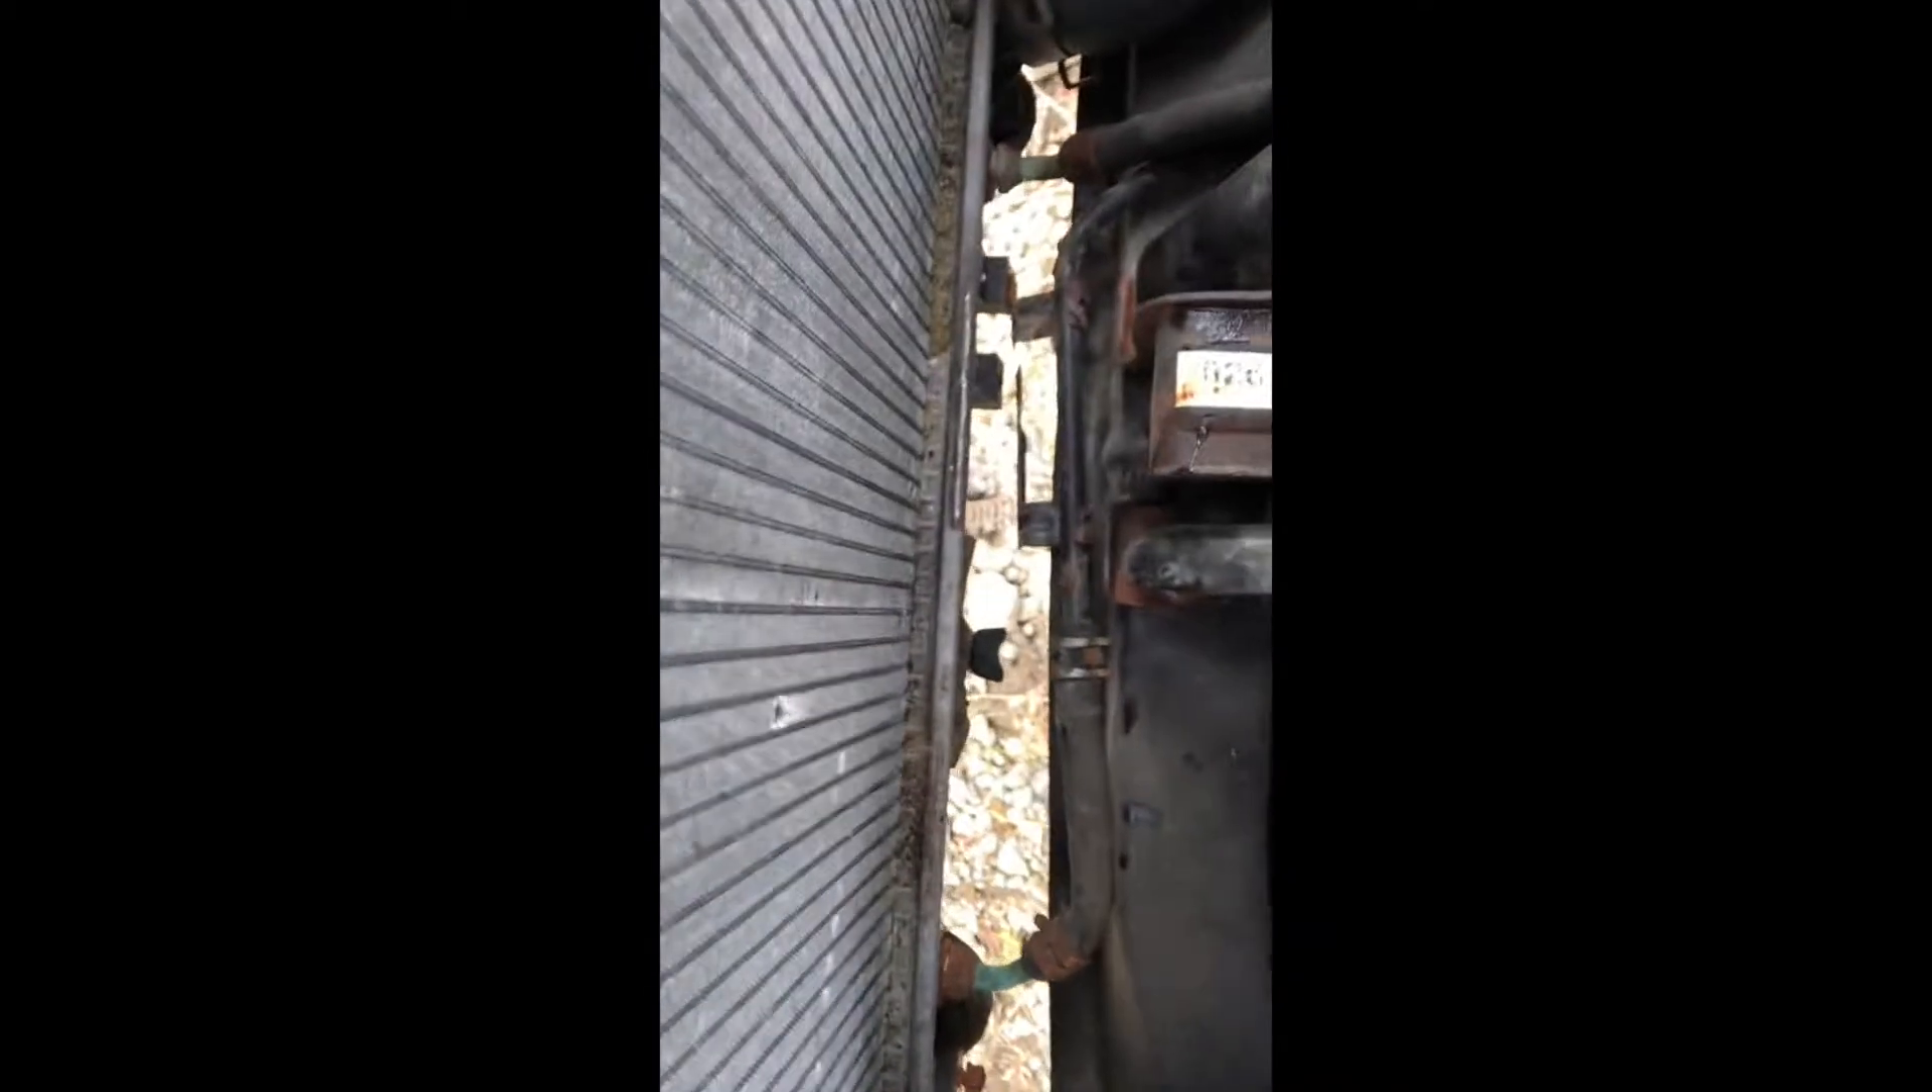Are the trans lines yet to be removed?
Yes.